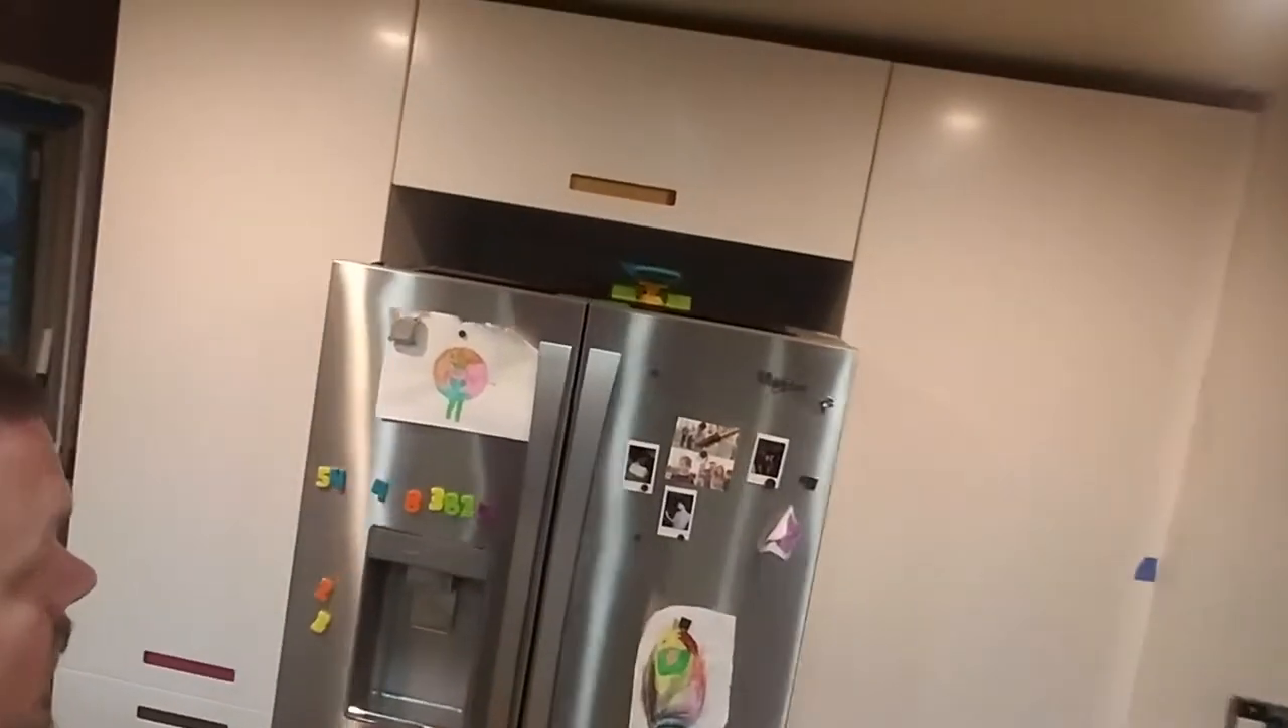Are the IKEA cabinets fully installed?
Yes.